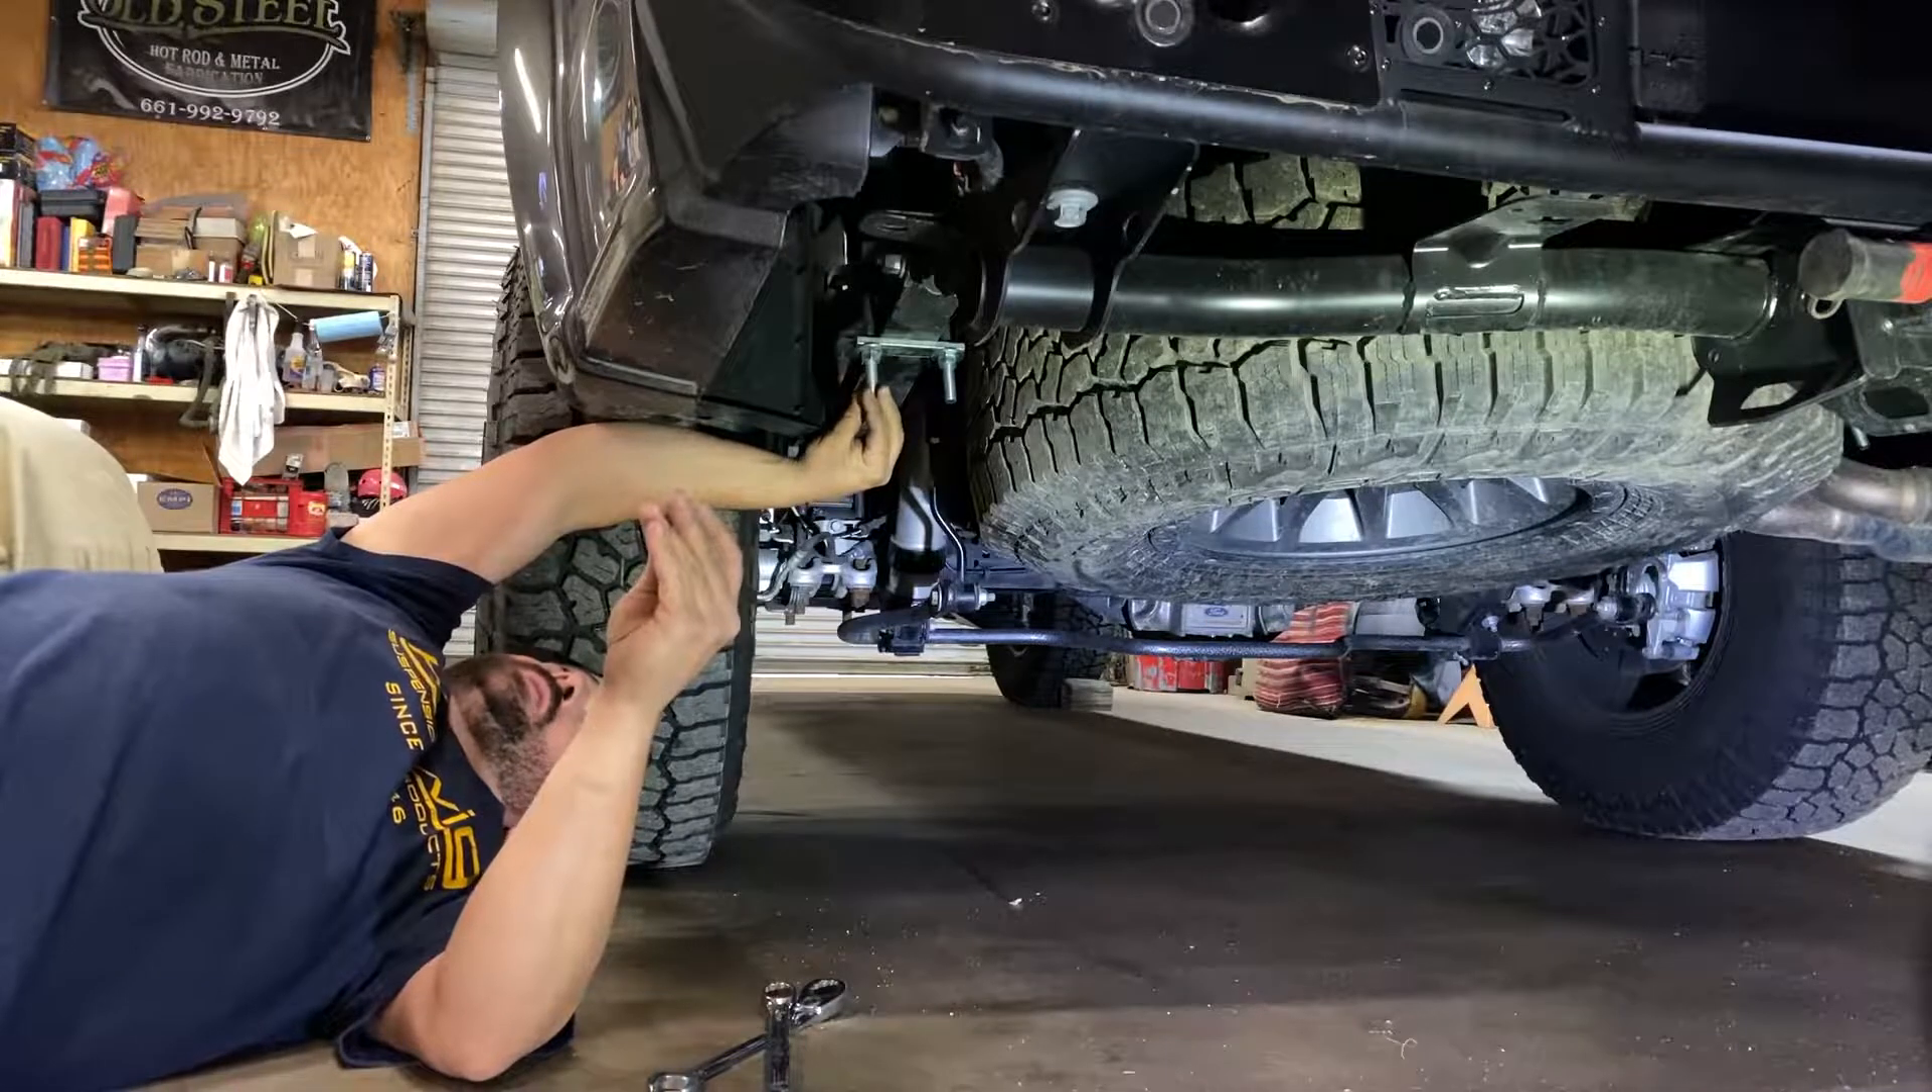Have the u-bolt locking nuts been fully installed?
No.